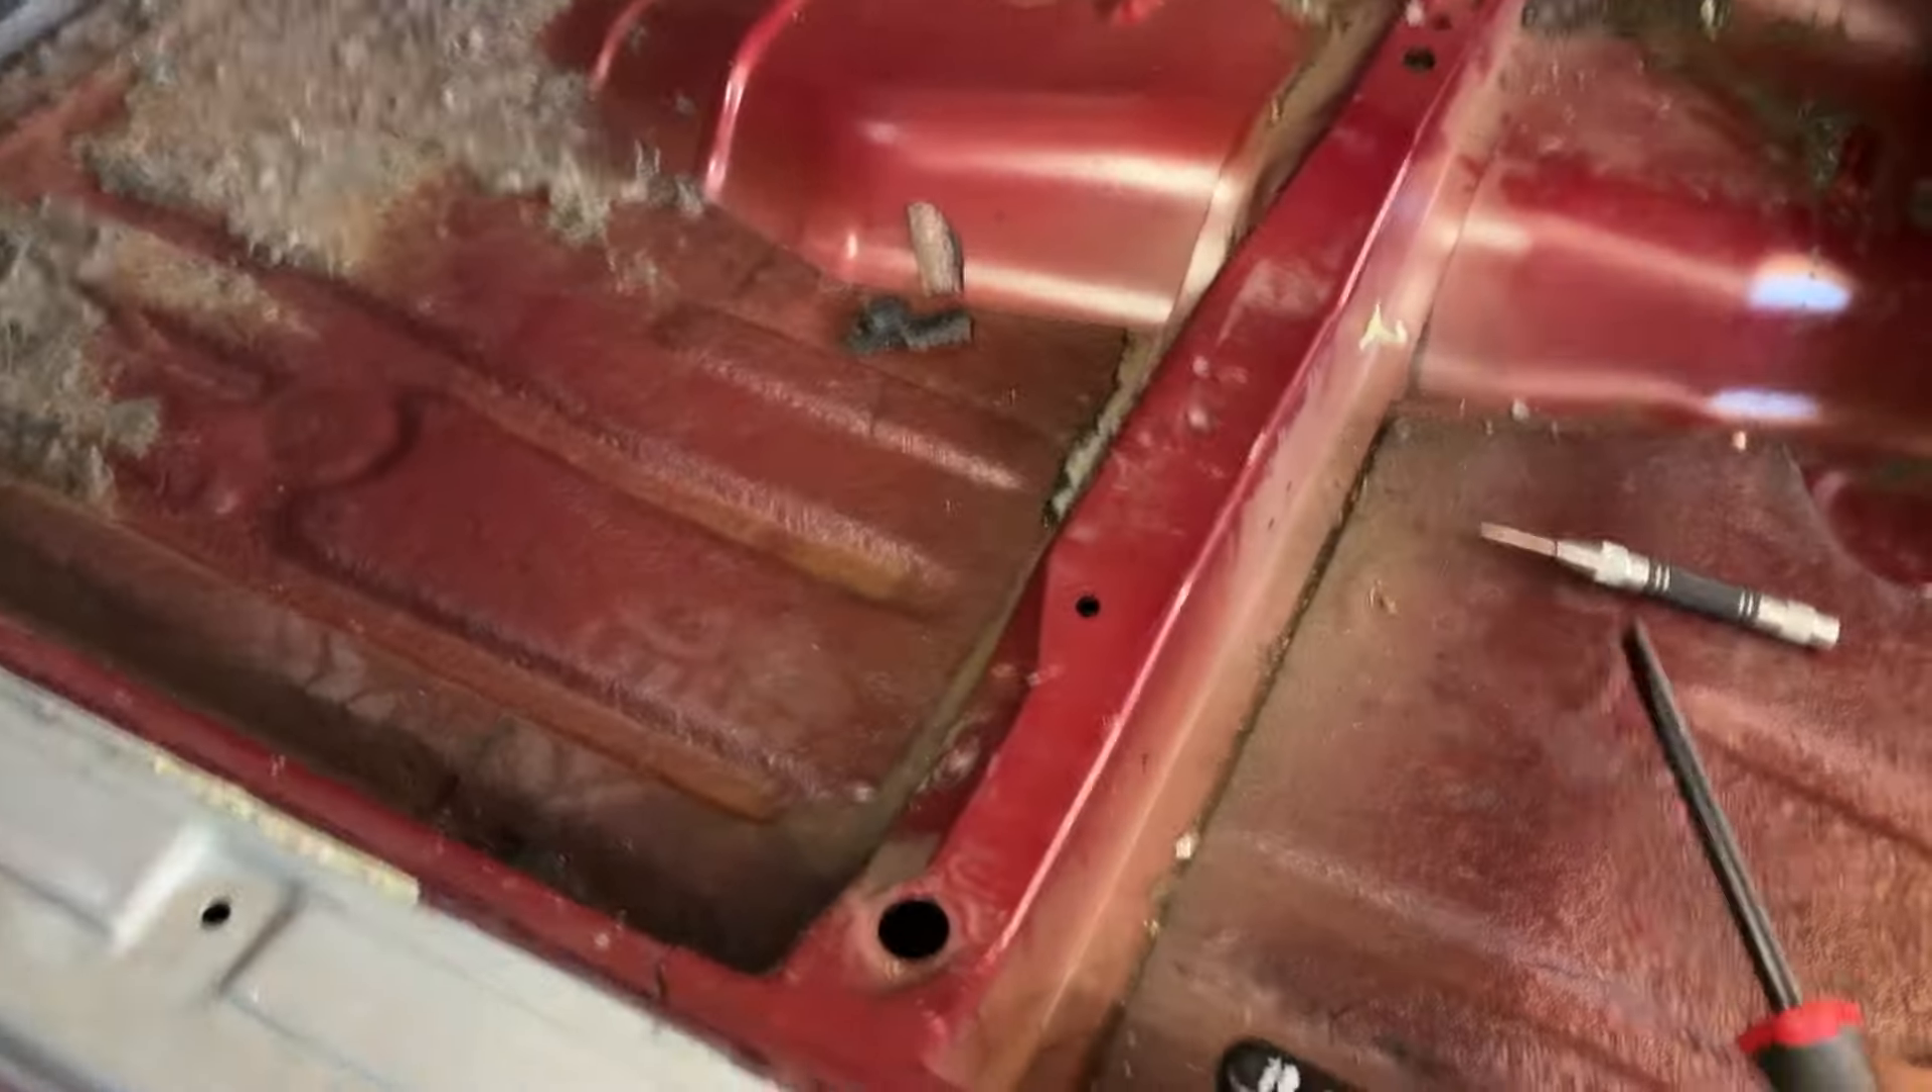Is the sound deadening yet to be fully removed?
Yes.